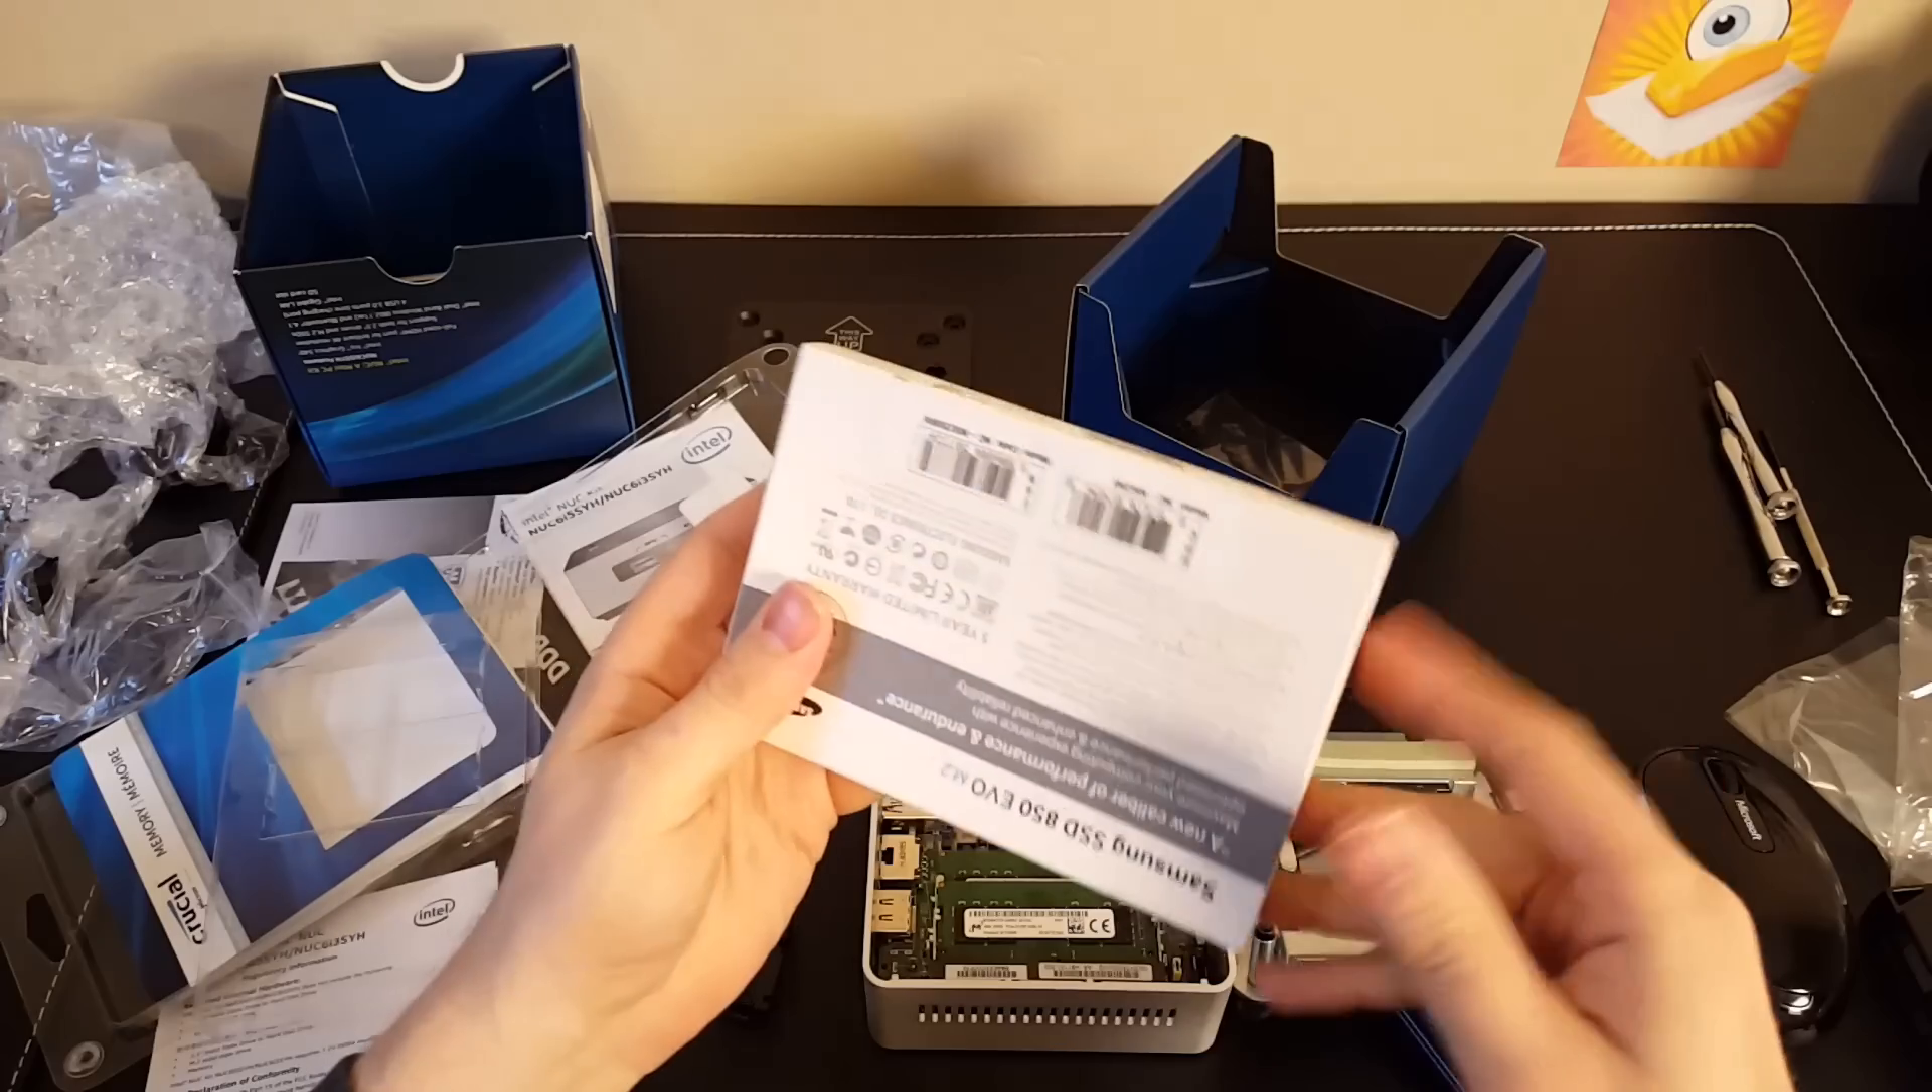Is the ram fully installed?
Yes.